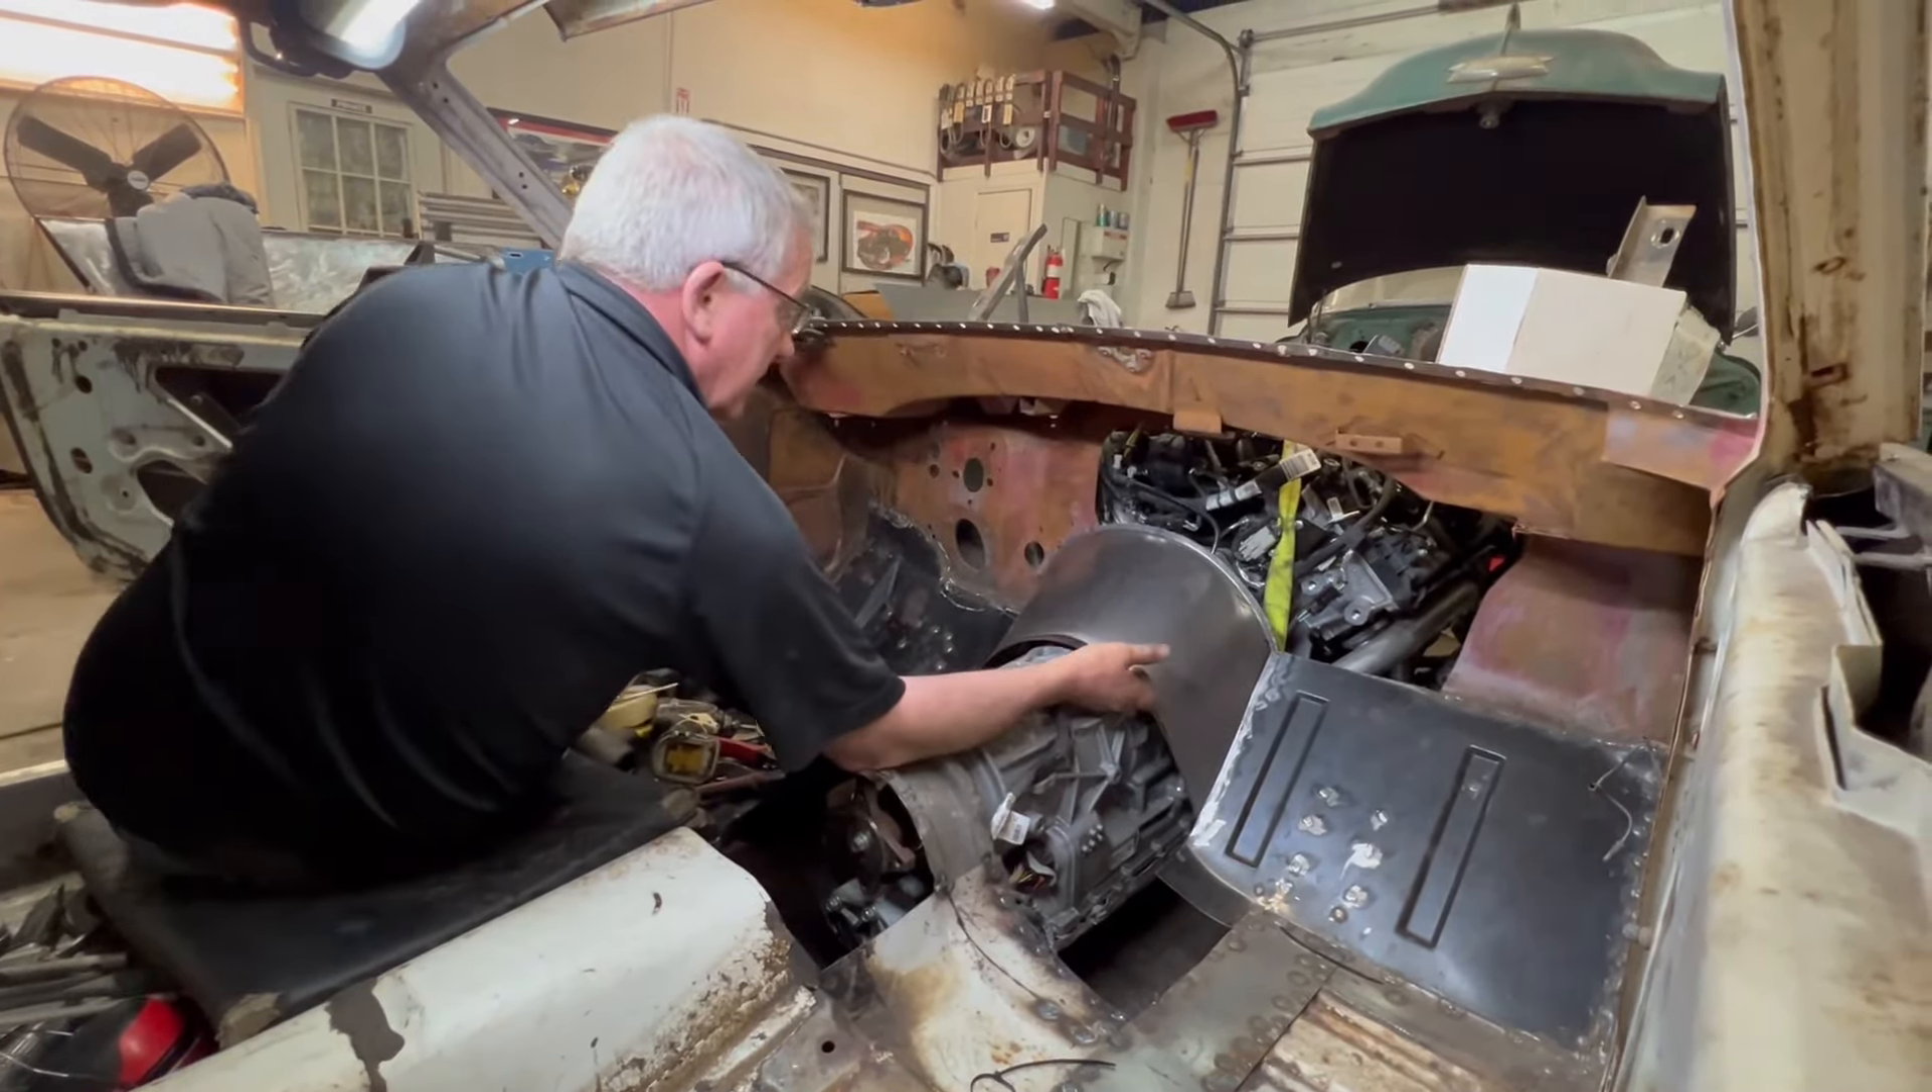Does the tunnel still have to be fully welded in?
Yes.